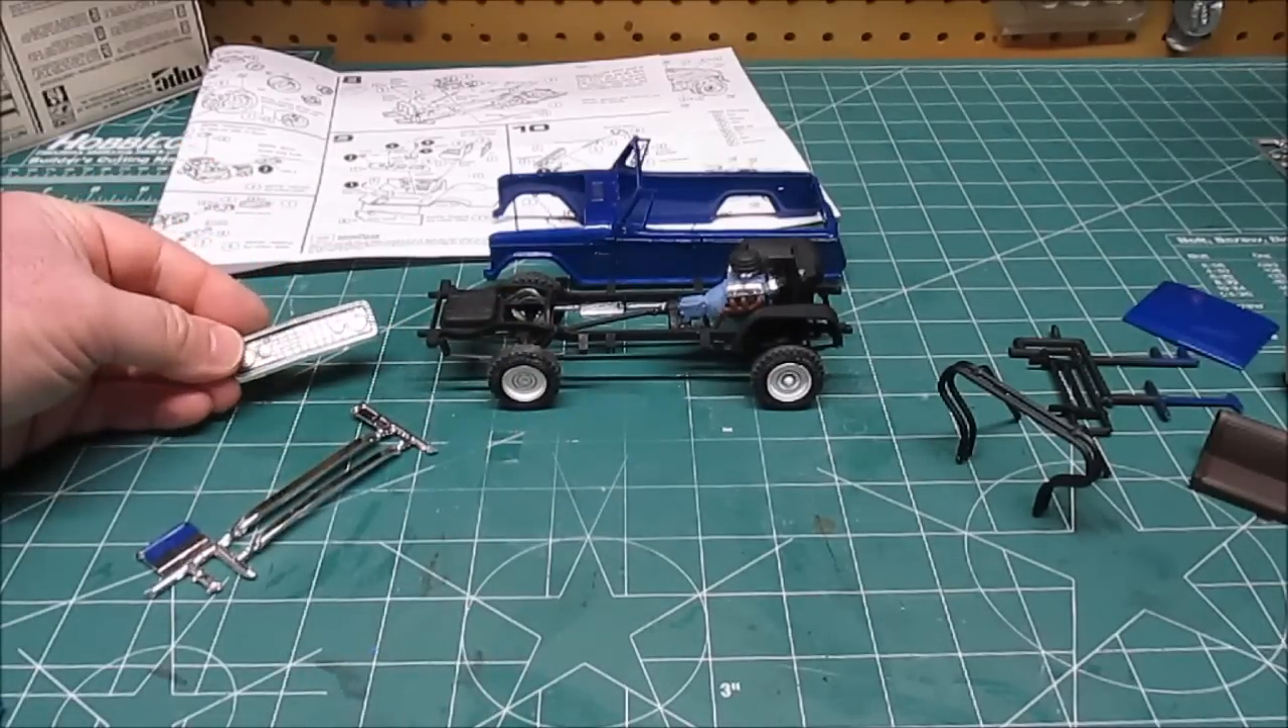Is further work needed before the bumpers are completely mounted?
Yes.